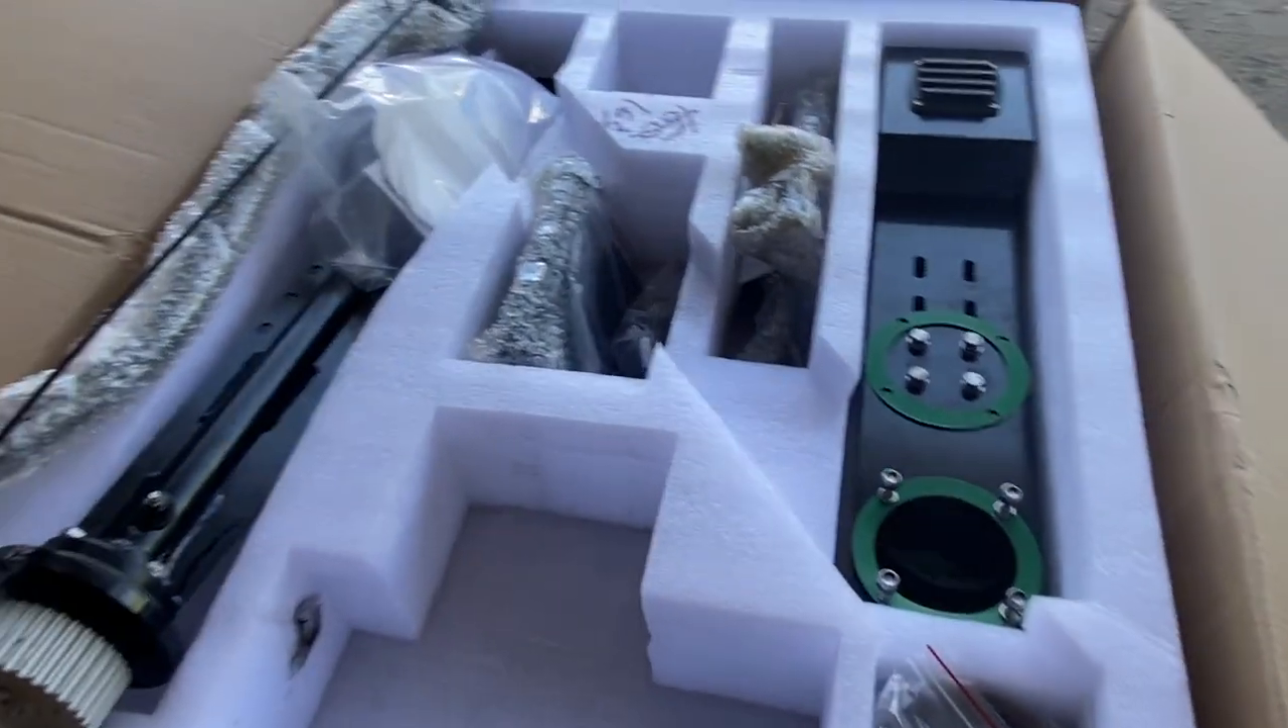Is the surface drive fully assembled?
No.